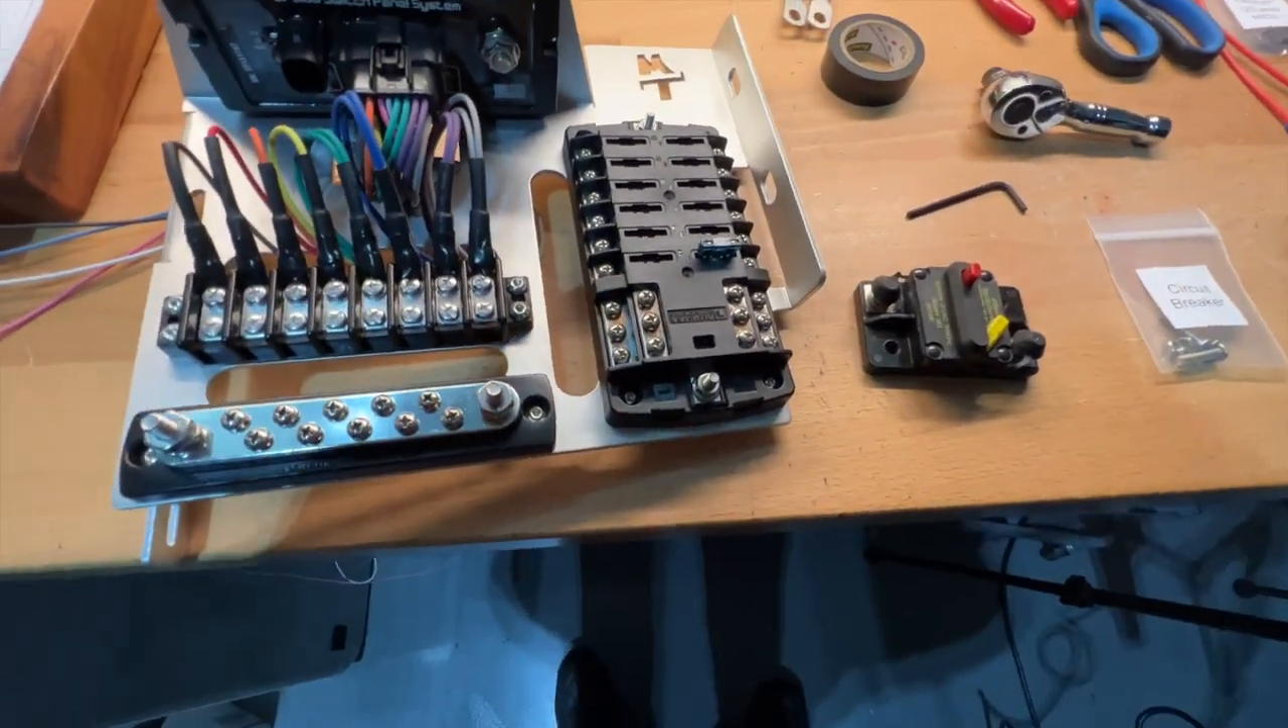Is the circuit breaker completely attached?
No.